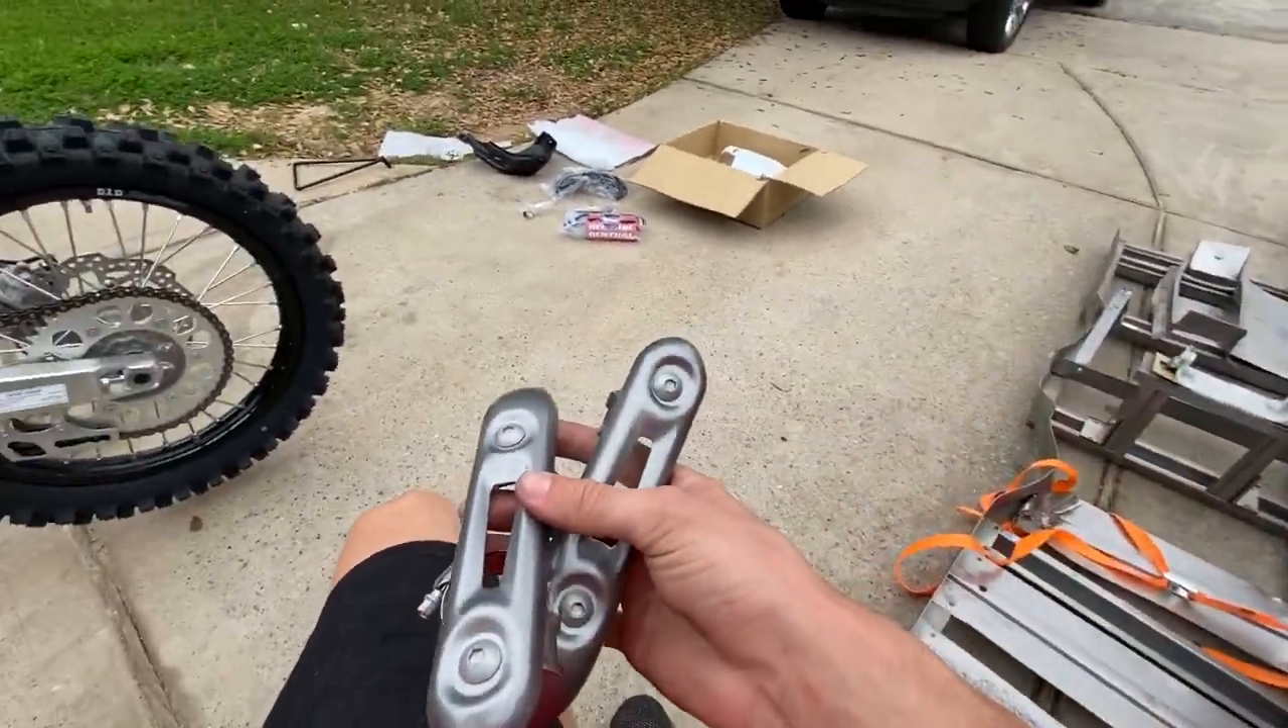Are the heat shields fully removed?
Yes.